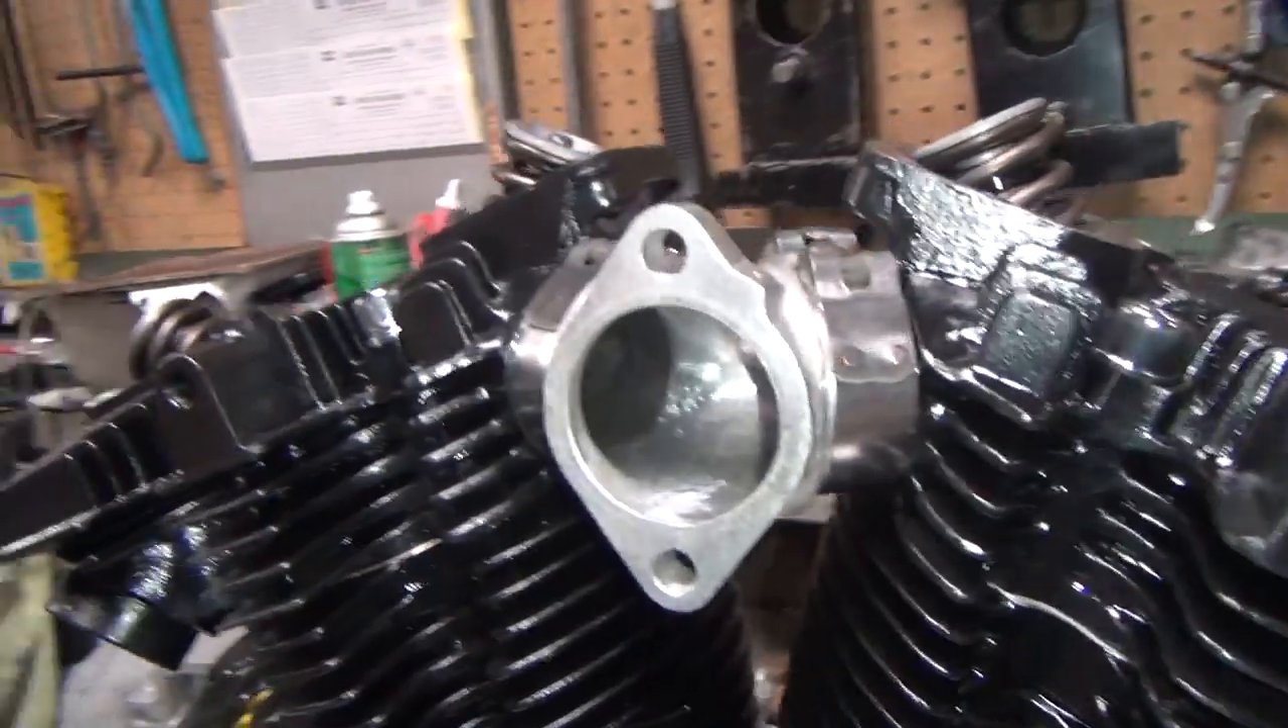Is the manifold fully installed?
Yes.